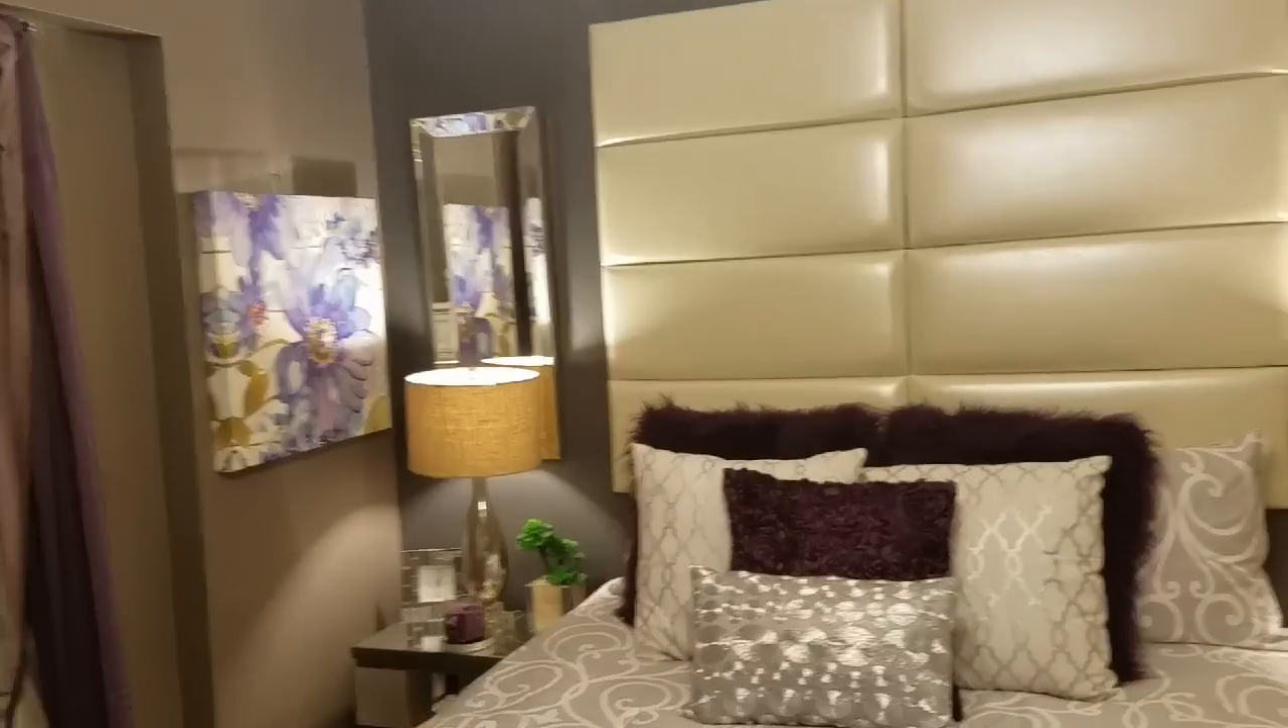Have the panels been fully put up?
Yes.